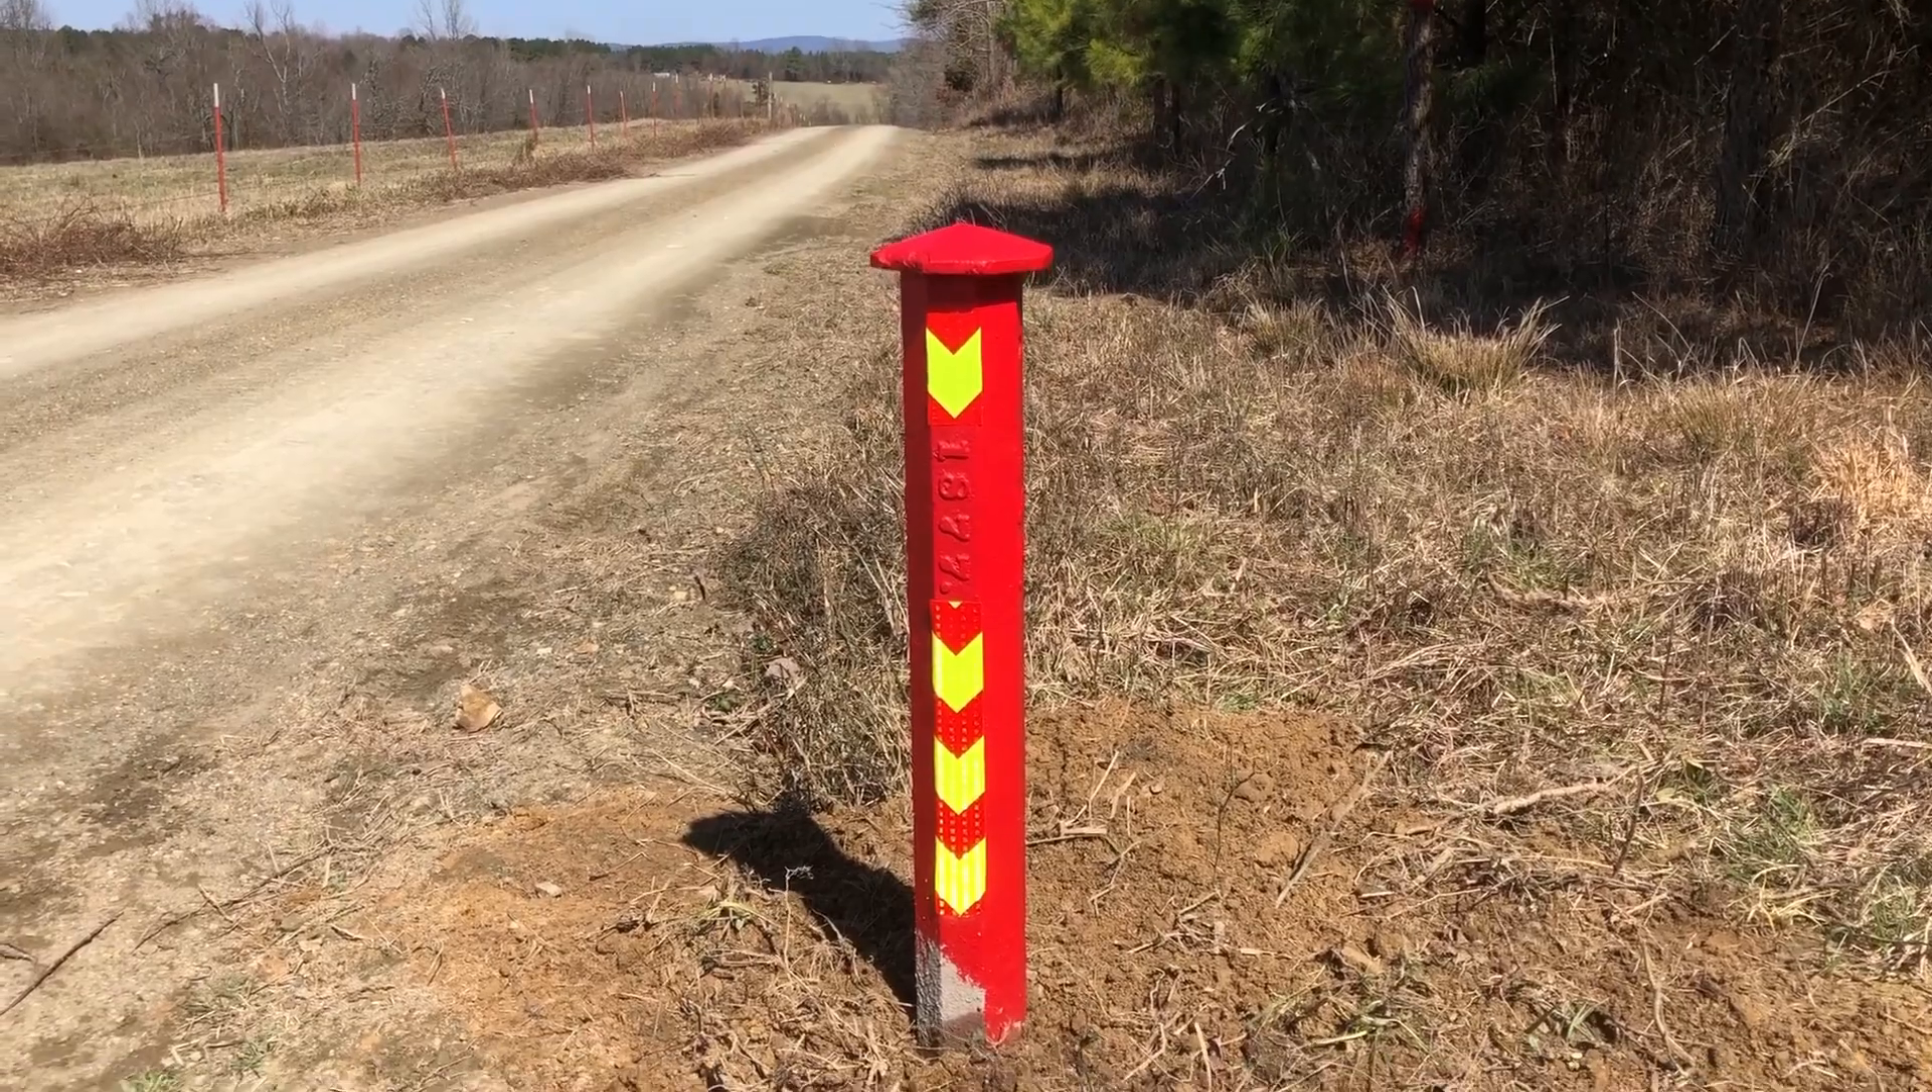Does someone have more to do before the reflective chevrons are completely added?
No.